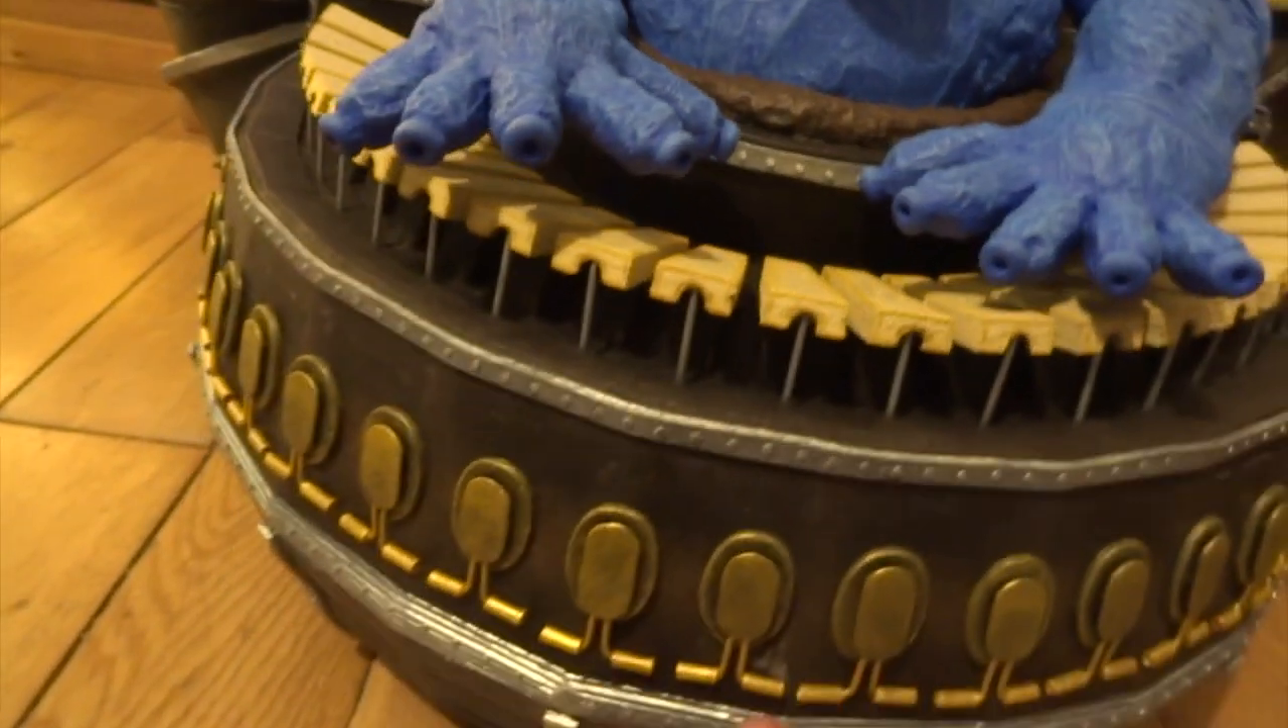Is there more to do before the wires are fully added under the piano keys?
No.